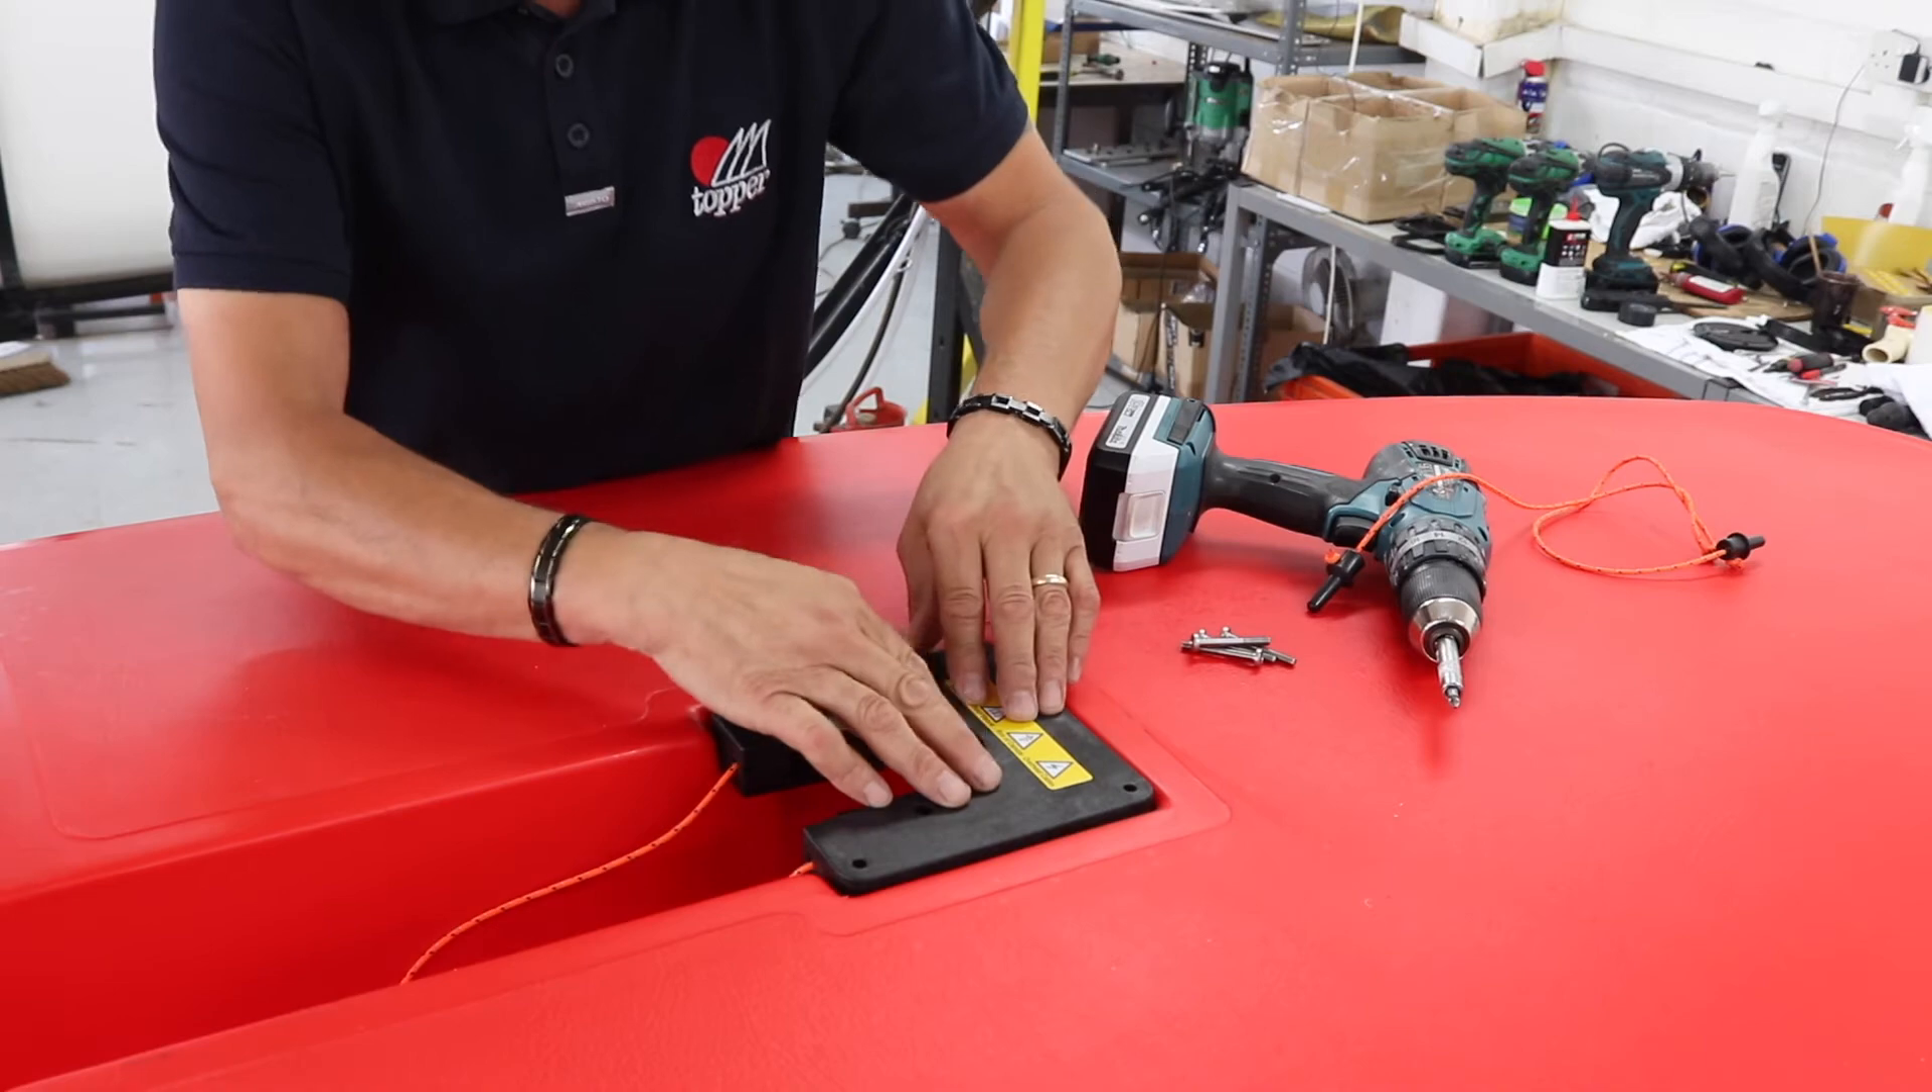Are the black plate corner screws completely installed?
No.